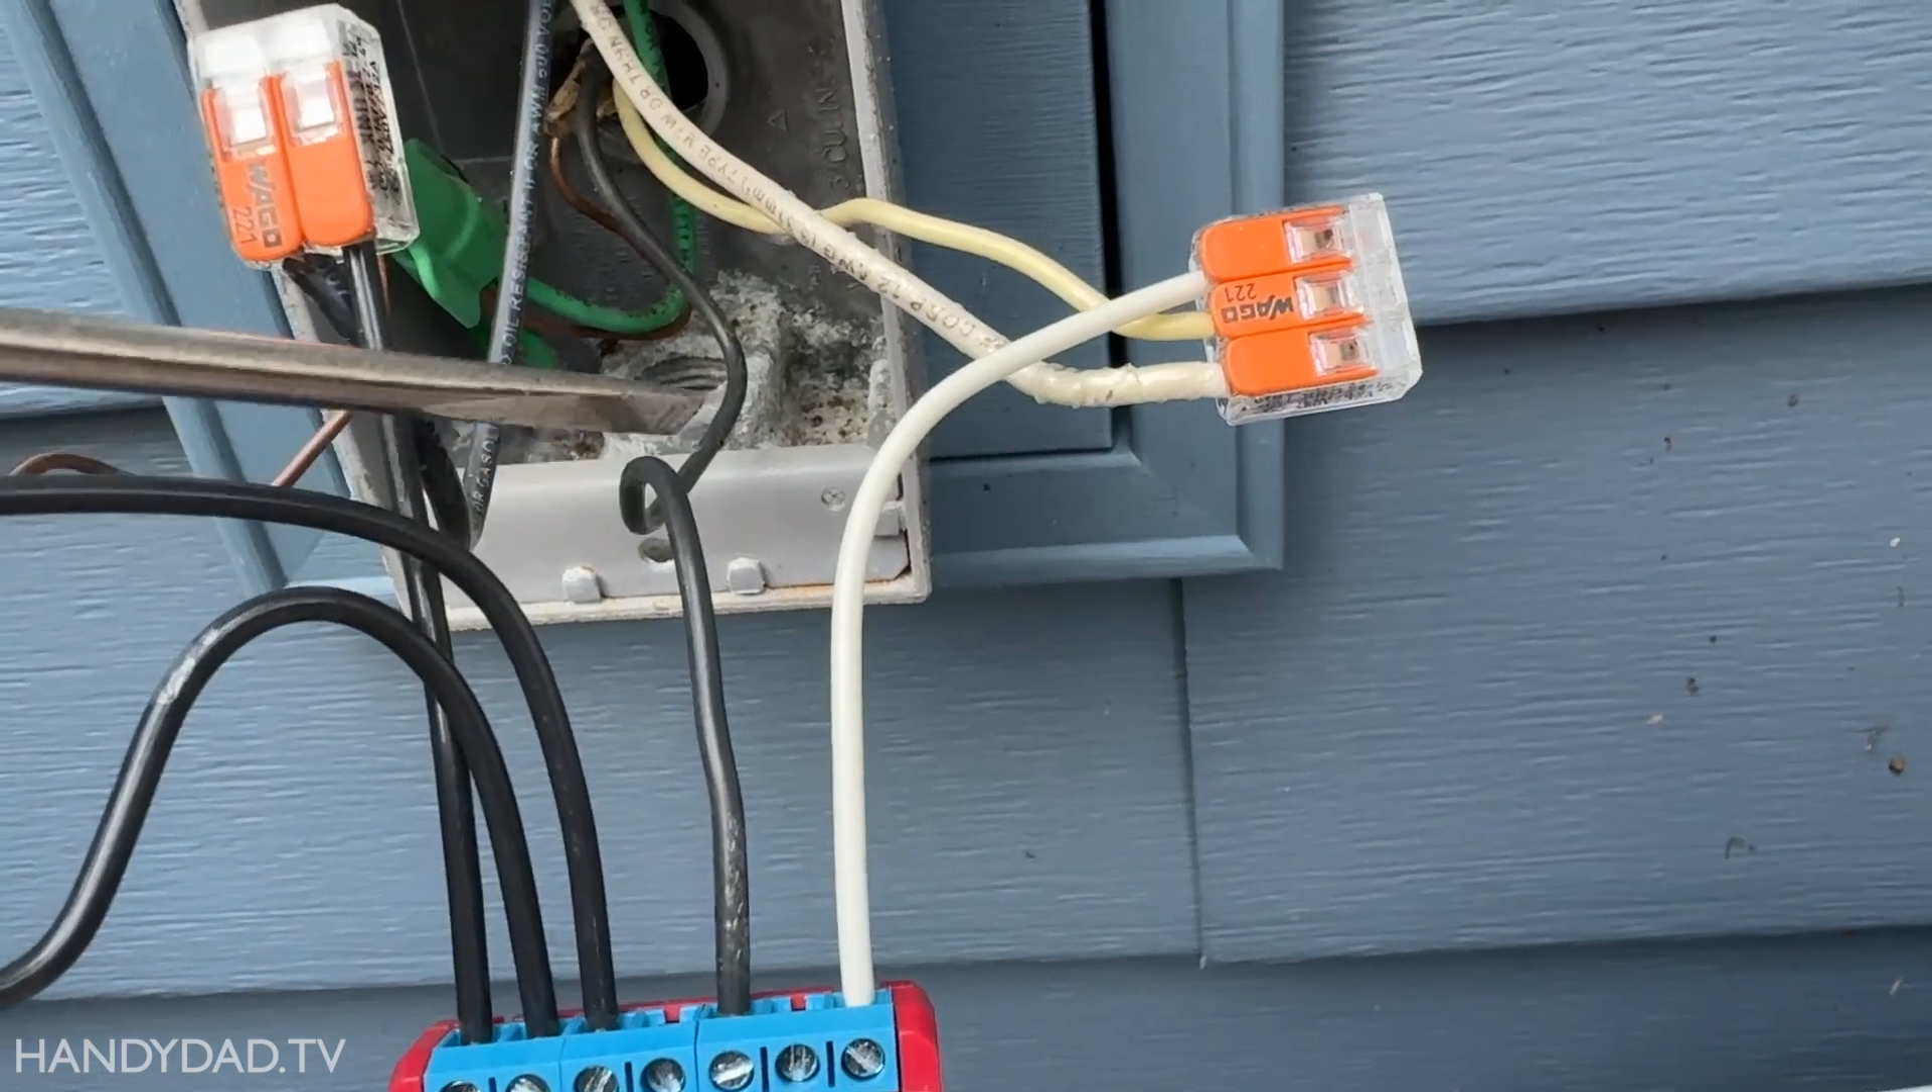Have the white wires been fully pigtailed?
Yes.